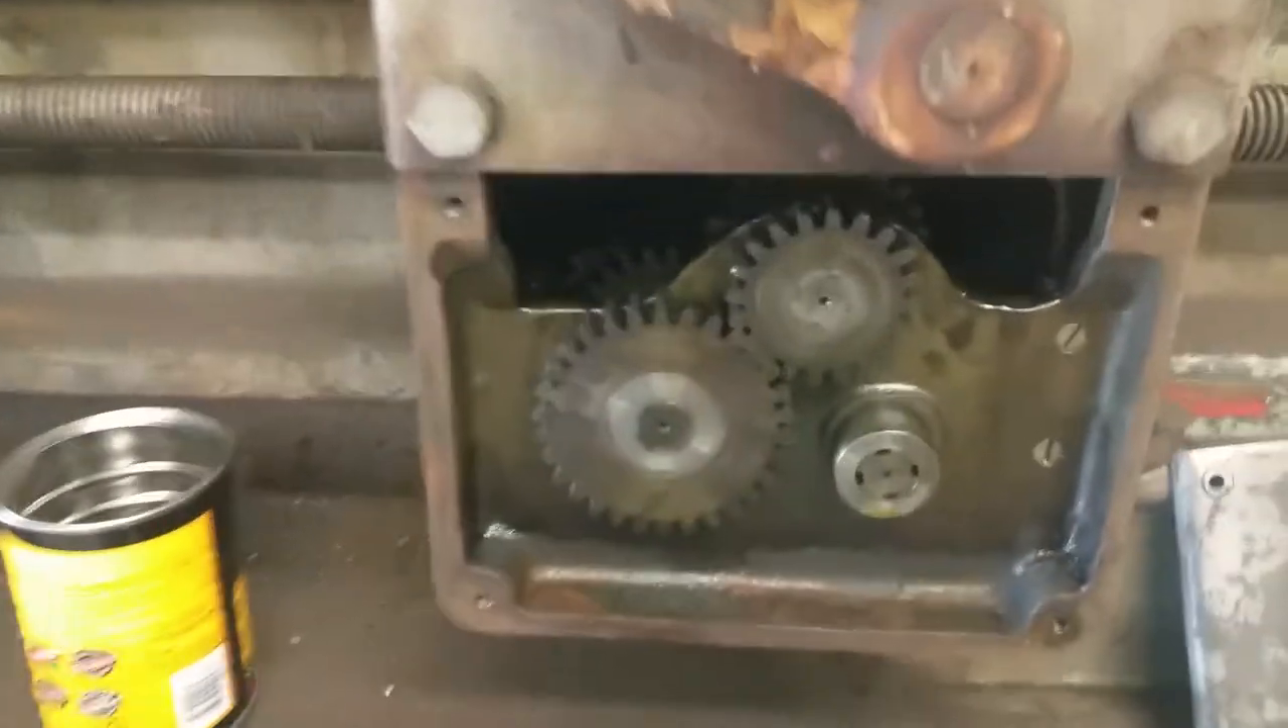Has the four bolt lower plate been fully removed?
Yes.